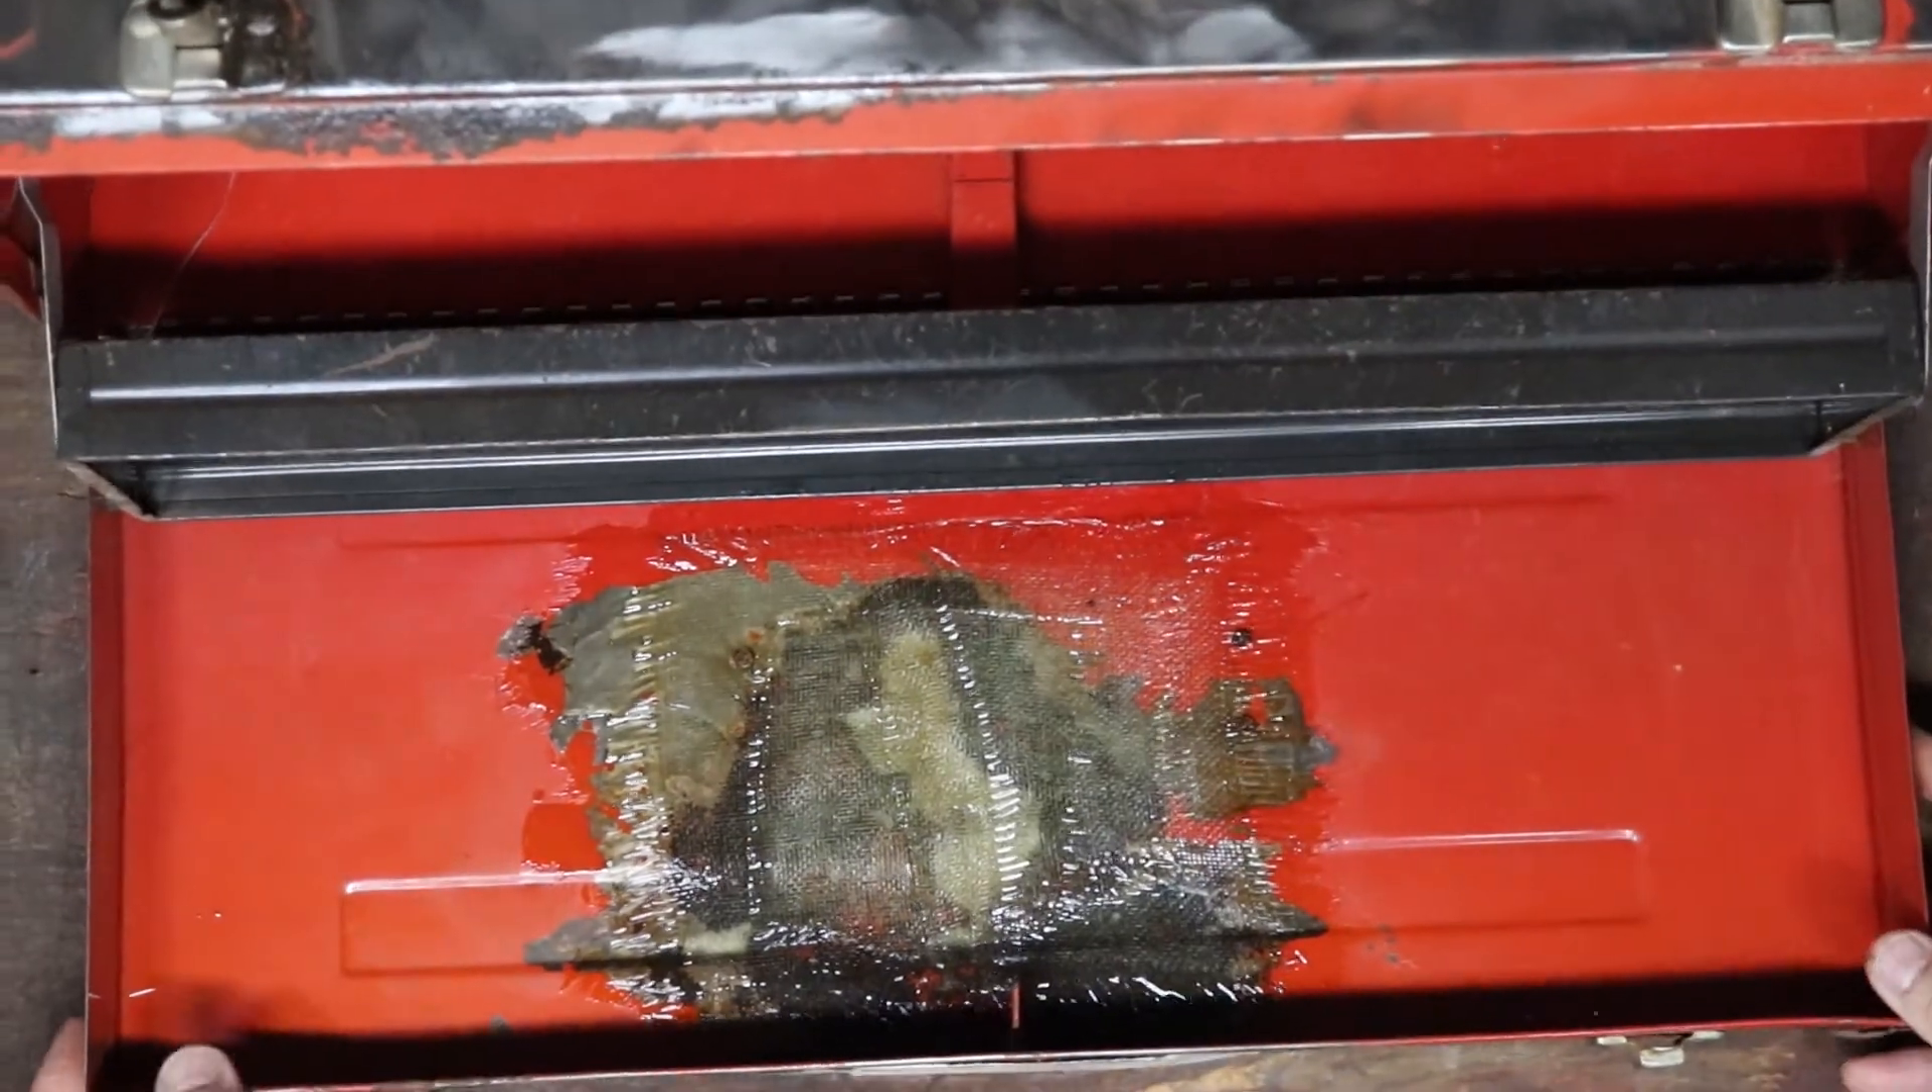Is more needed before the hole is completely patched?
No.